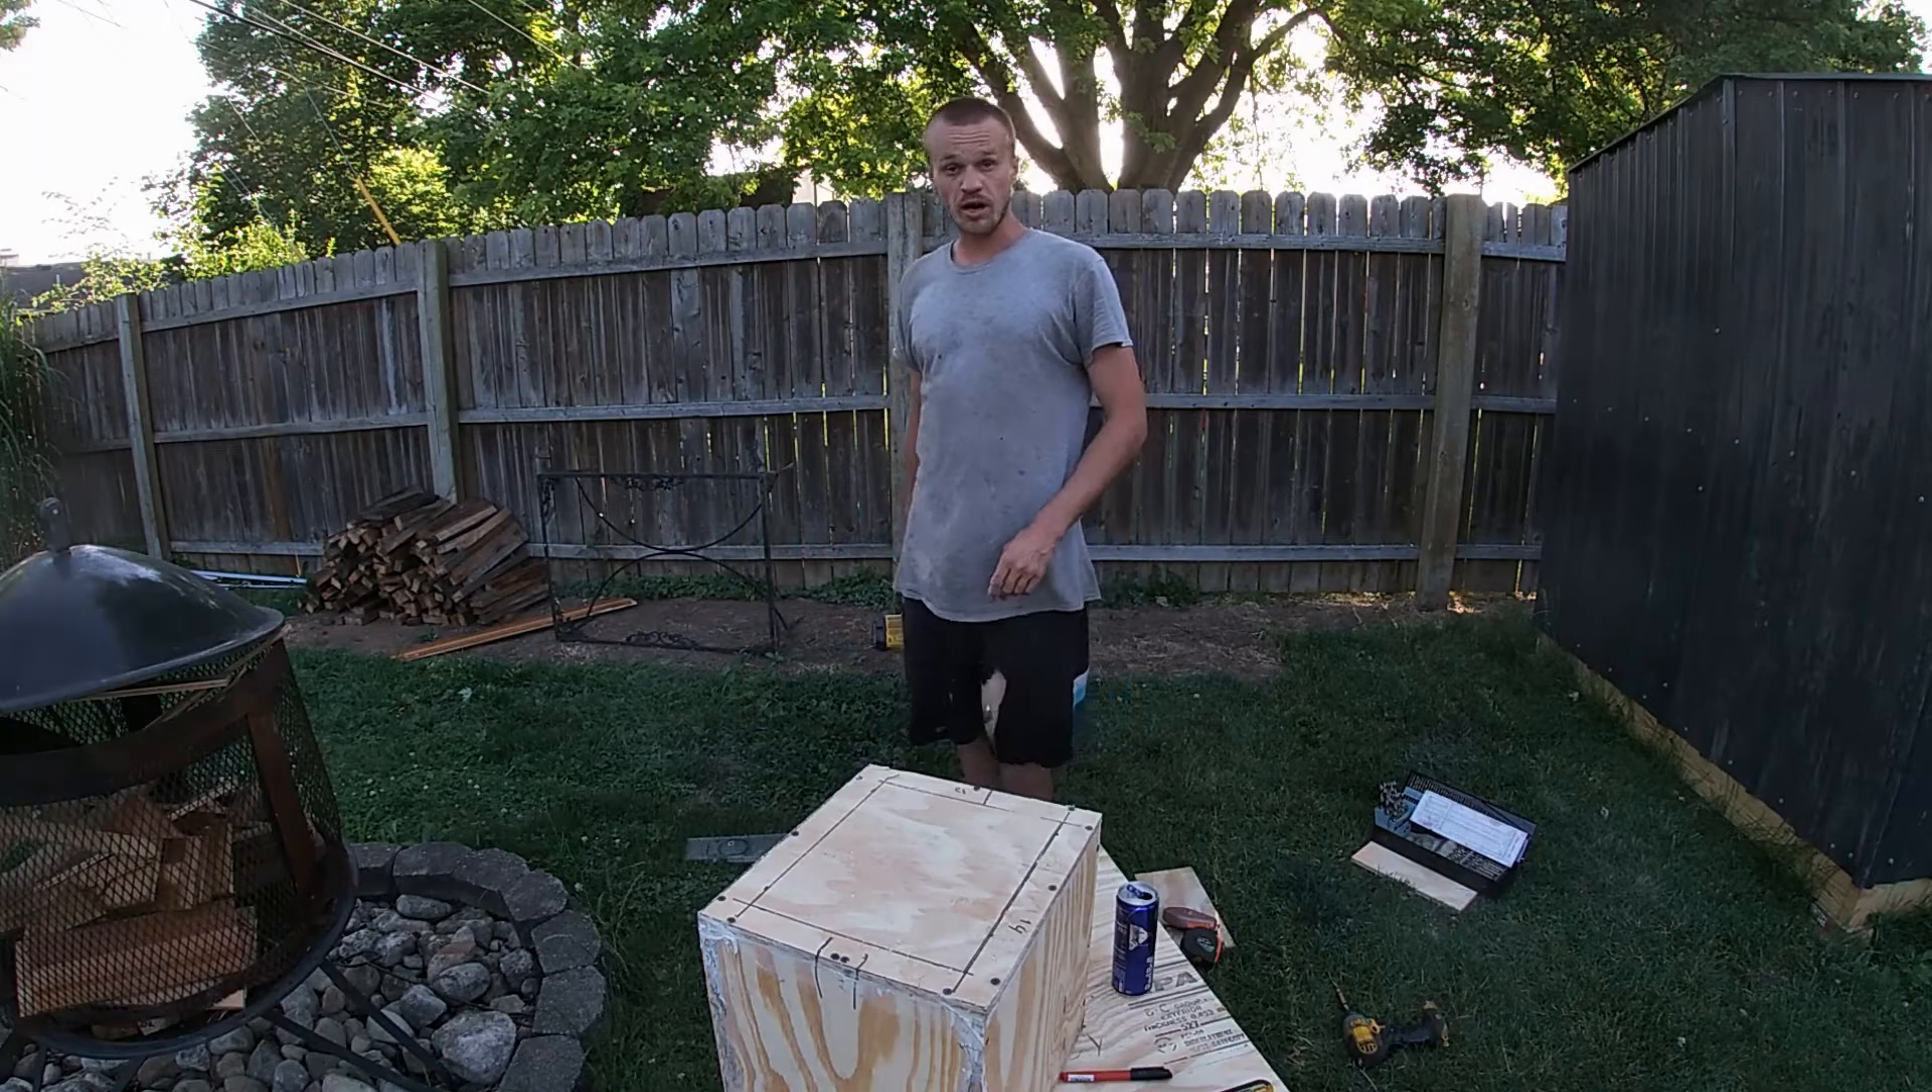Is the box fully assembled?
Yes.